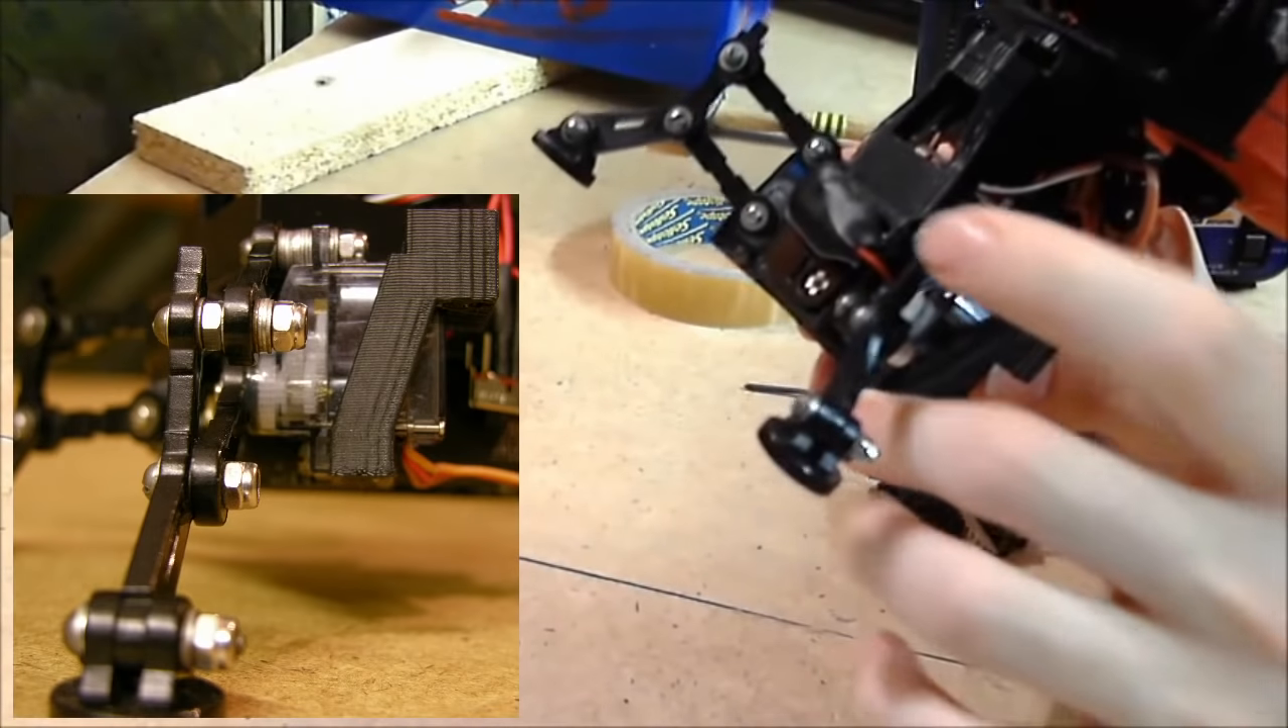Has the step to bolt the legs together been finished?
Yes.